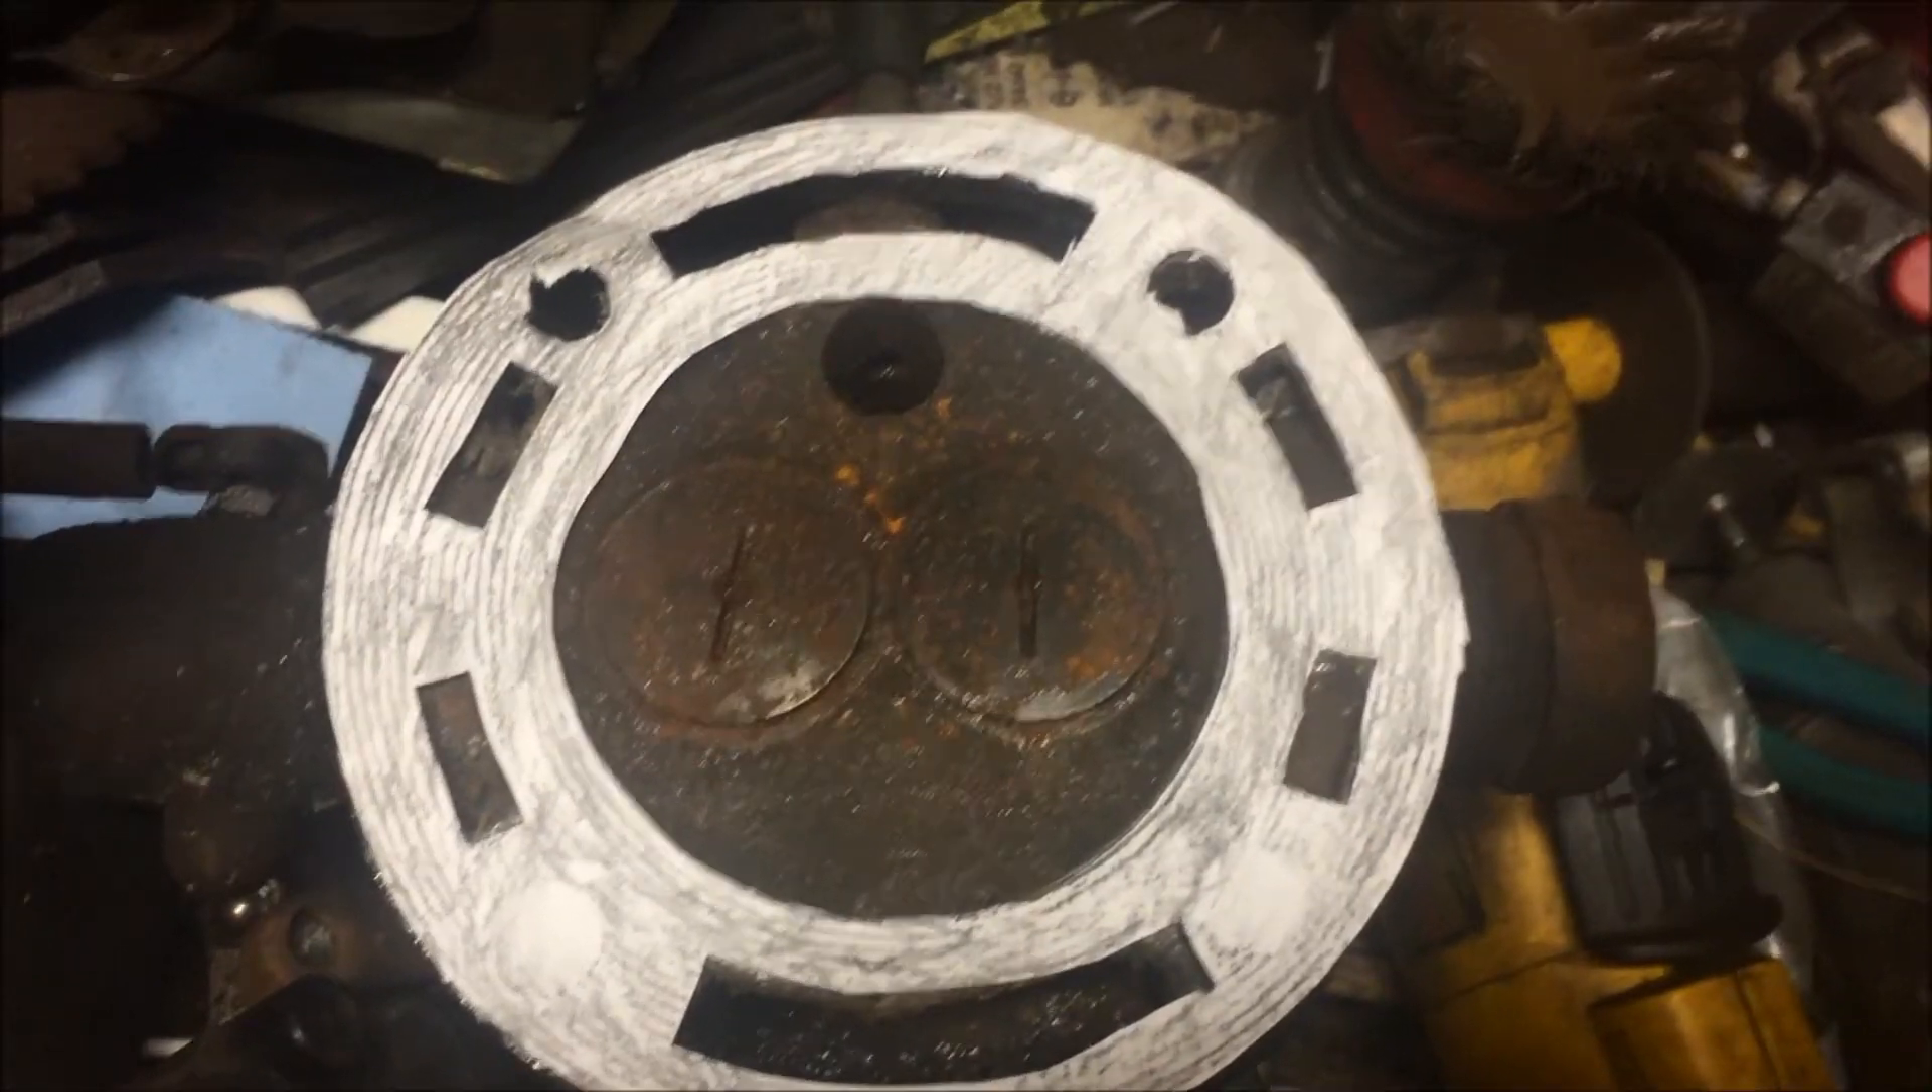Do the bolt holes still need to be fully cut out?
Yes.